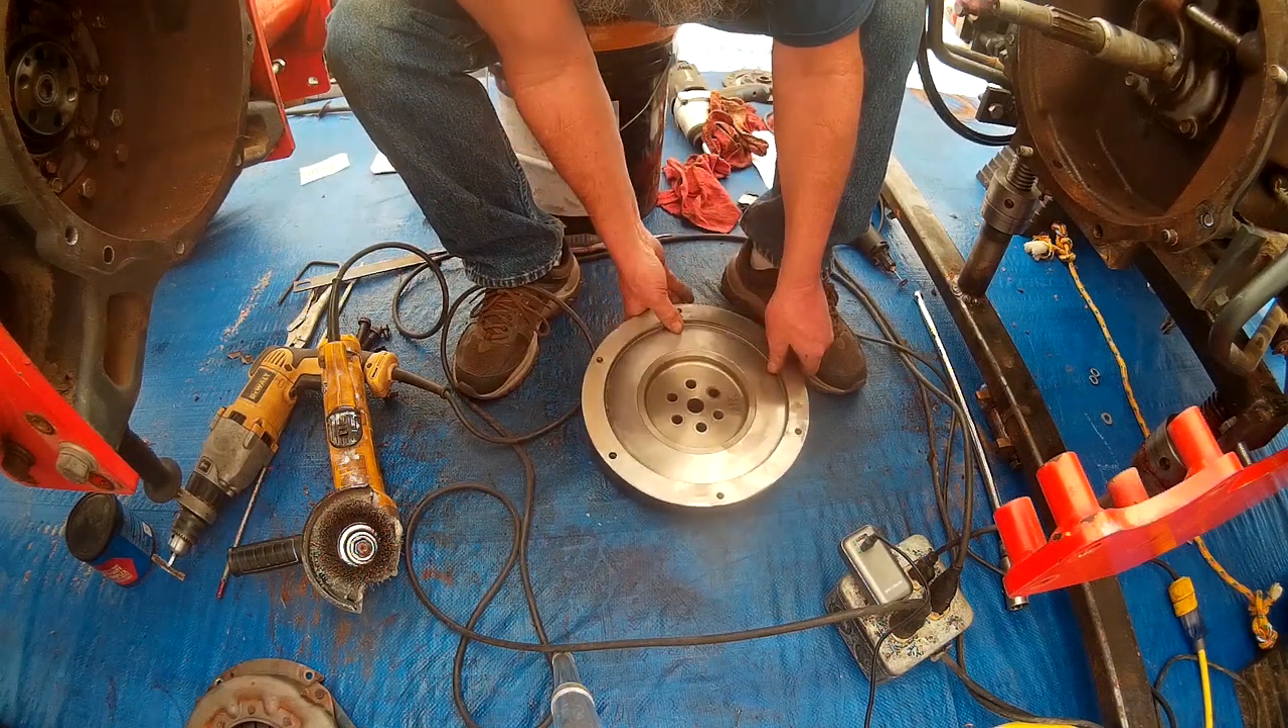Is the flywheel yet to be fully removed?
No.